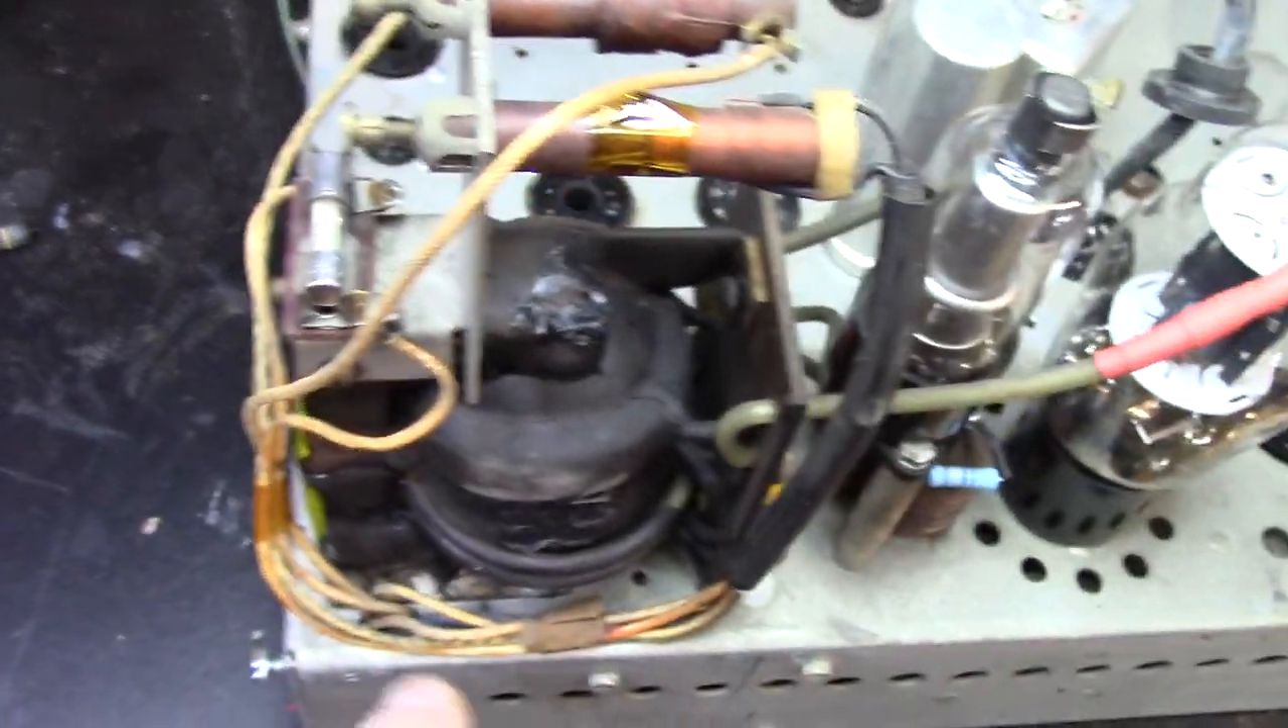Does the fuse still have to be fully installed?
No.